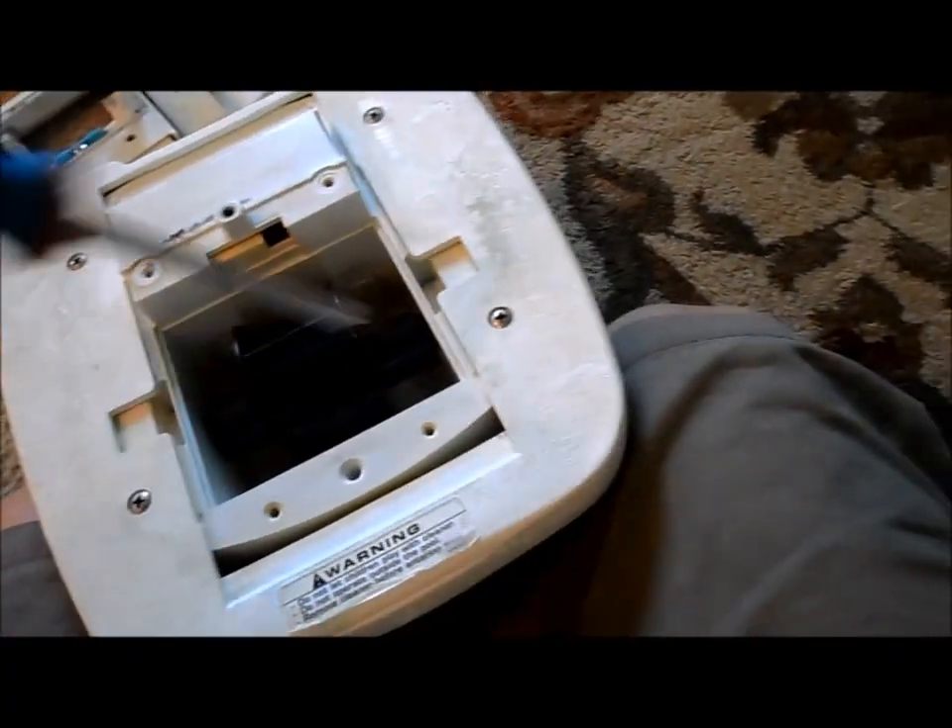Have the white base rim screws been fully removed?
No.